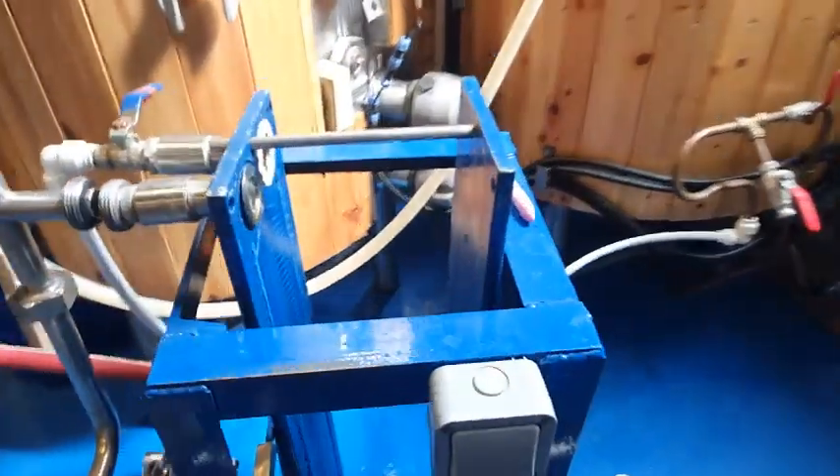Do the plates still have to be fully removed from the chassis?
No.